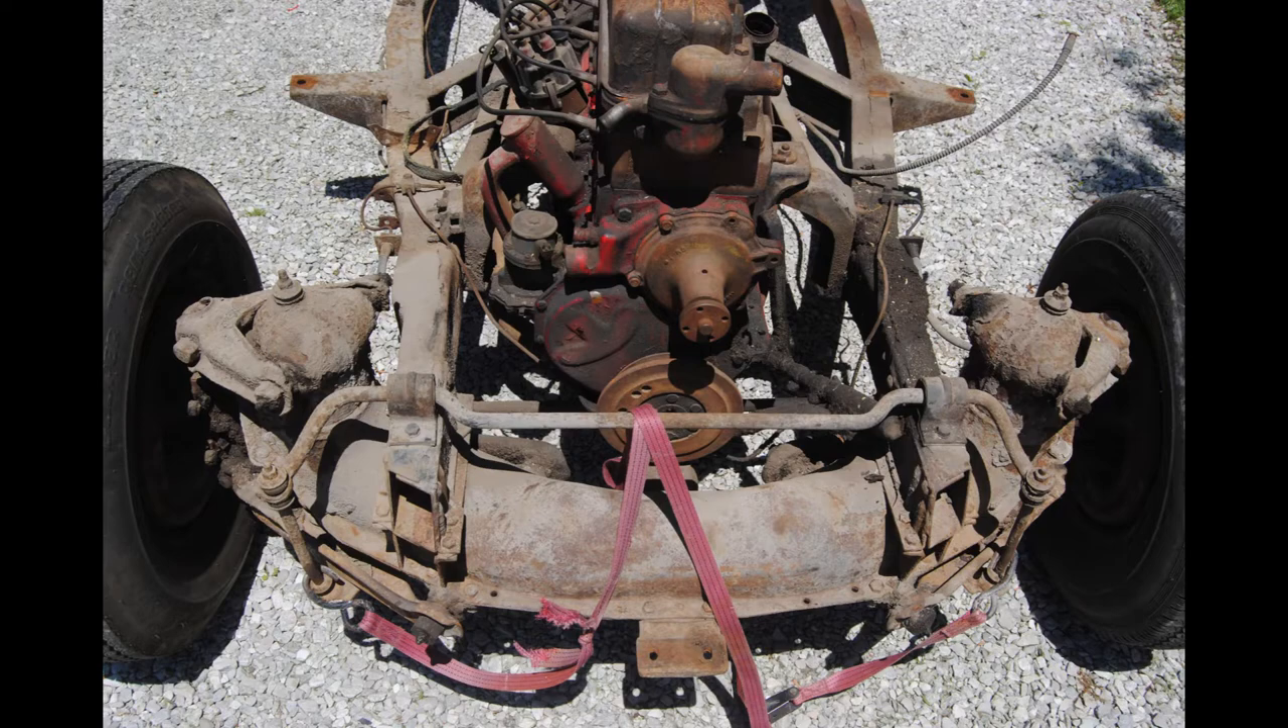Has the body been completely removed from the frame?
Yes.